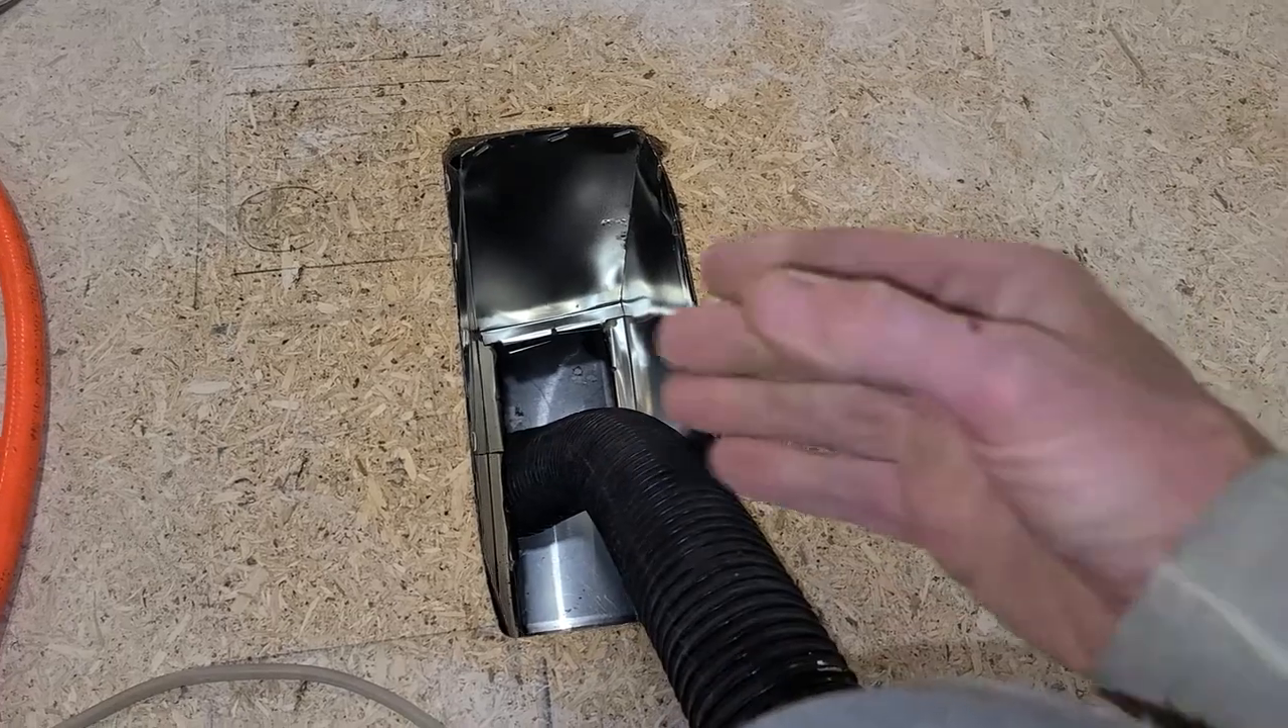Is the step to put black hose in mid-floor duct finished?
Yes.